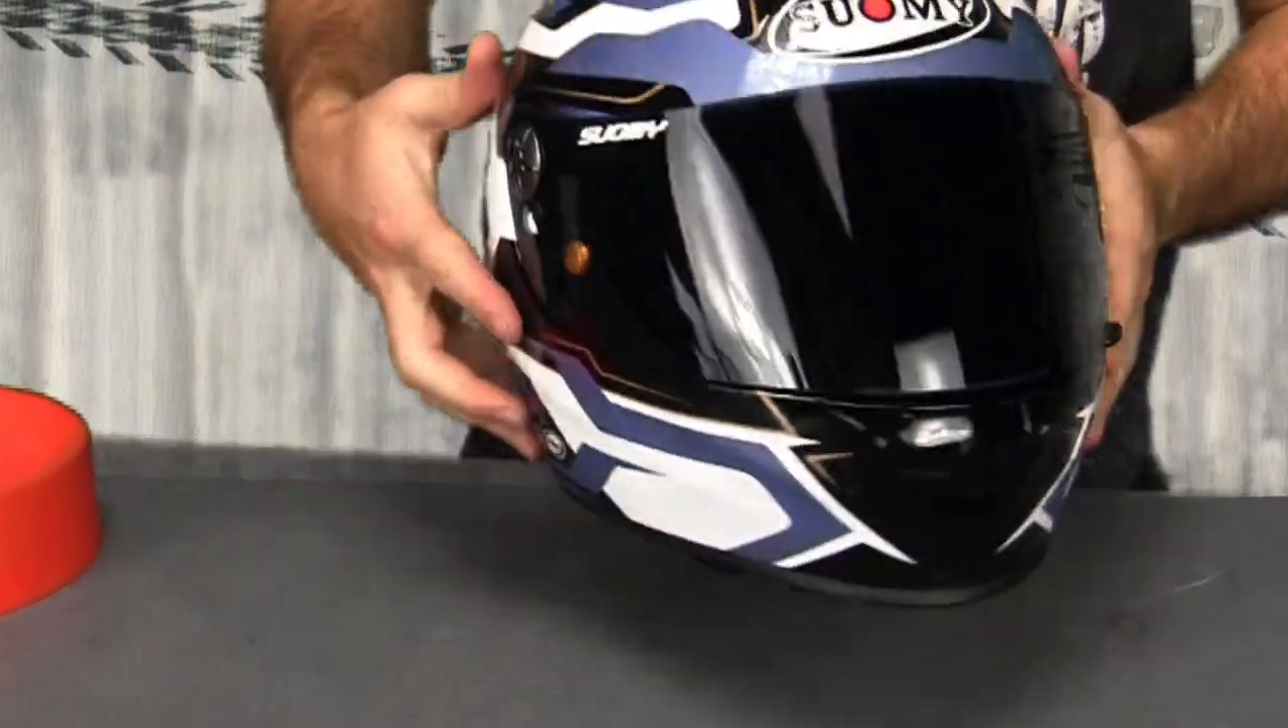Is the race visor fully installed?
Yes.